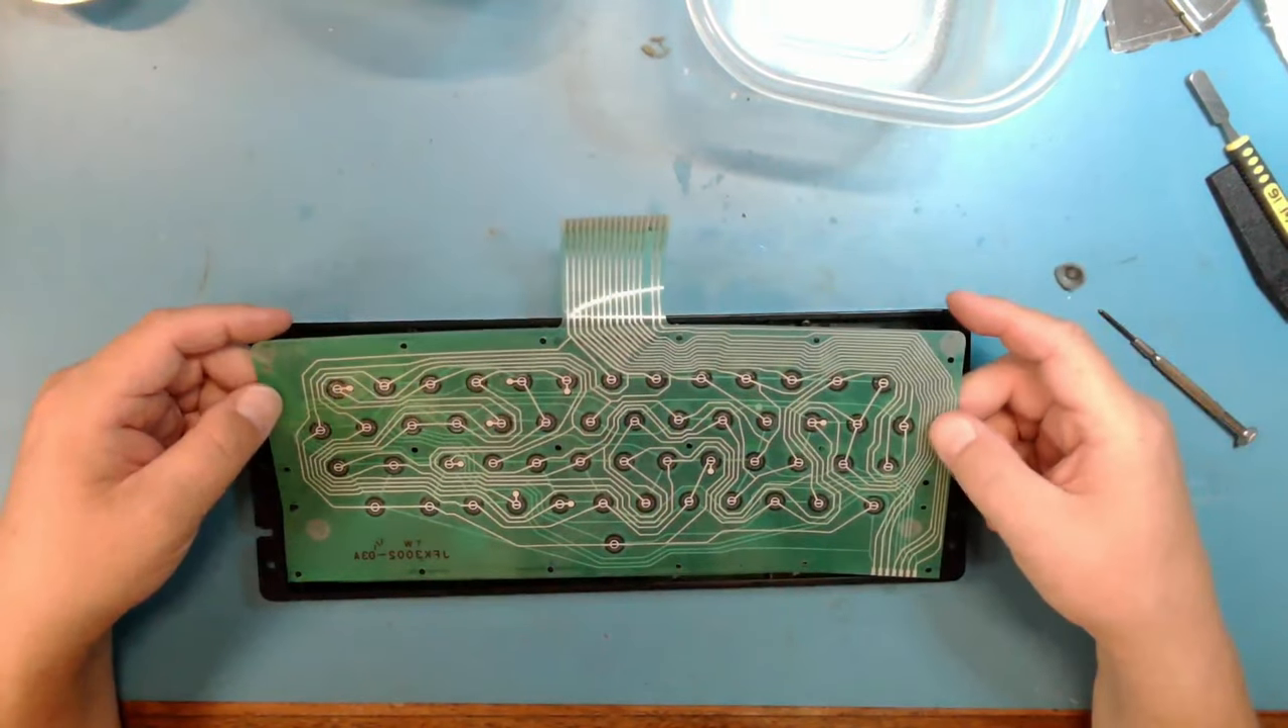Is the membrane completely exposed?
Yes.